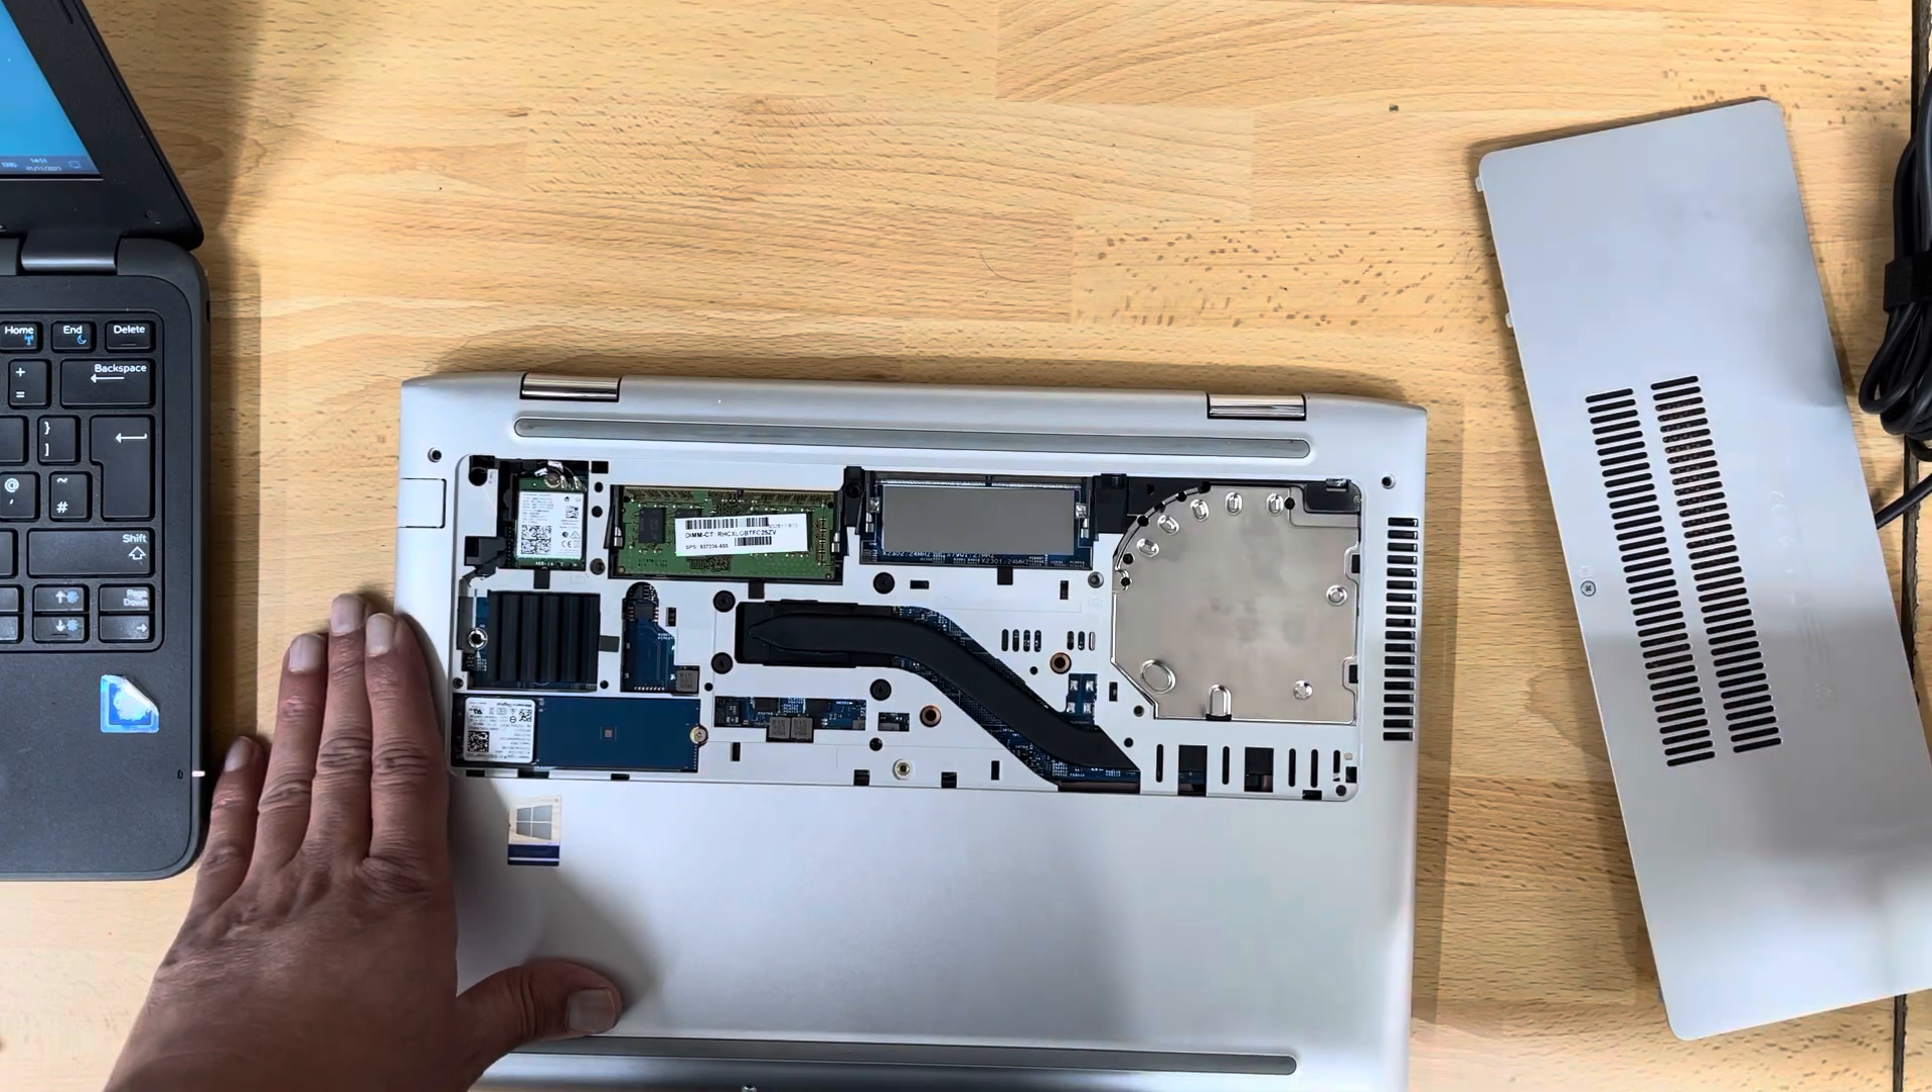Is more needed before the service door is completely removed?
No.